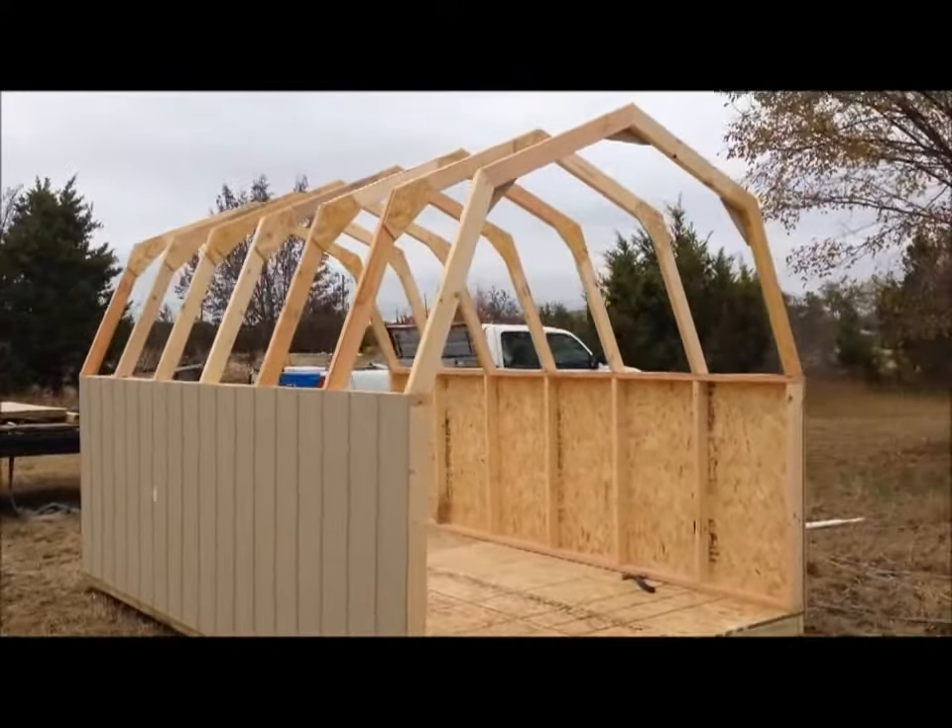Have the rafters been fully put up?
Yes.